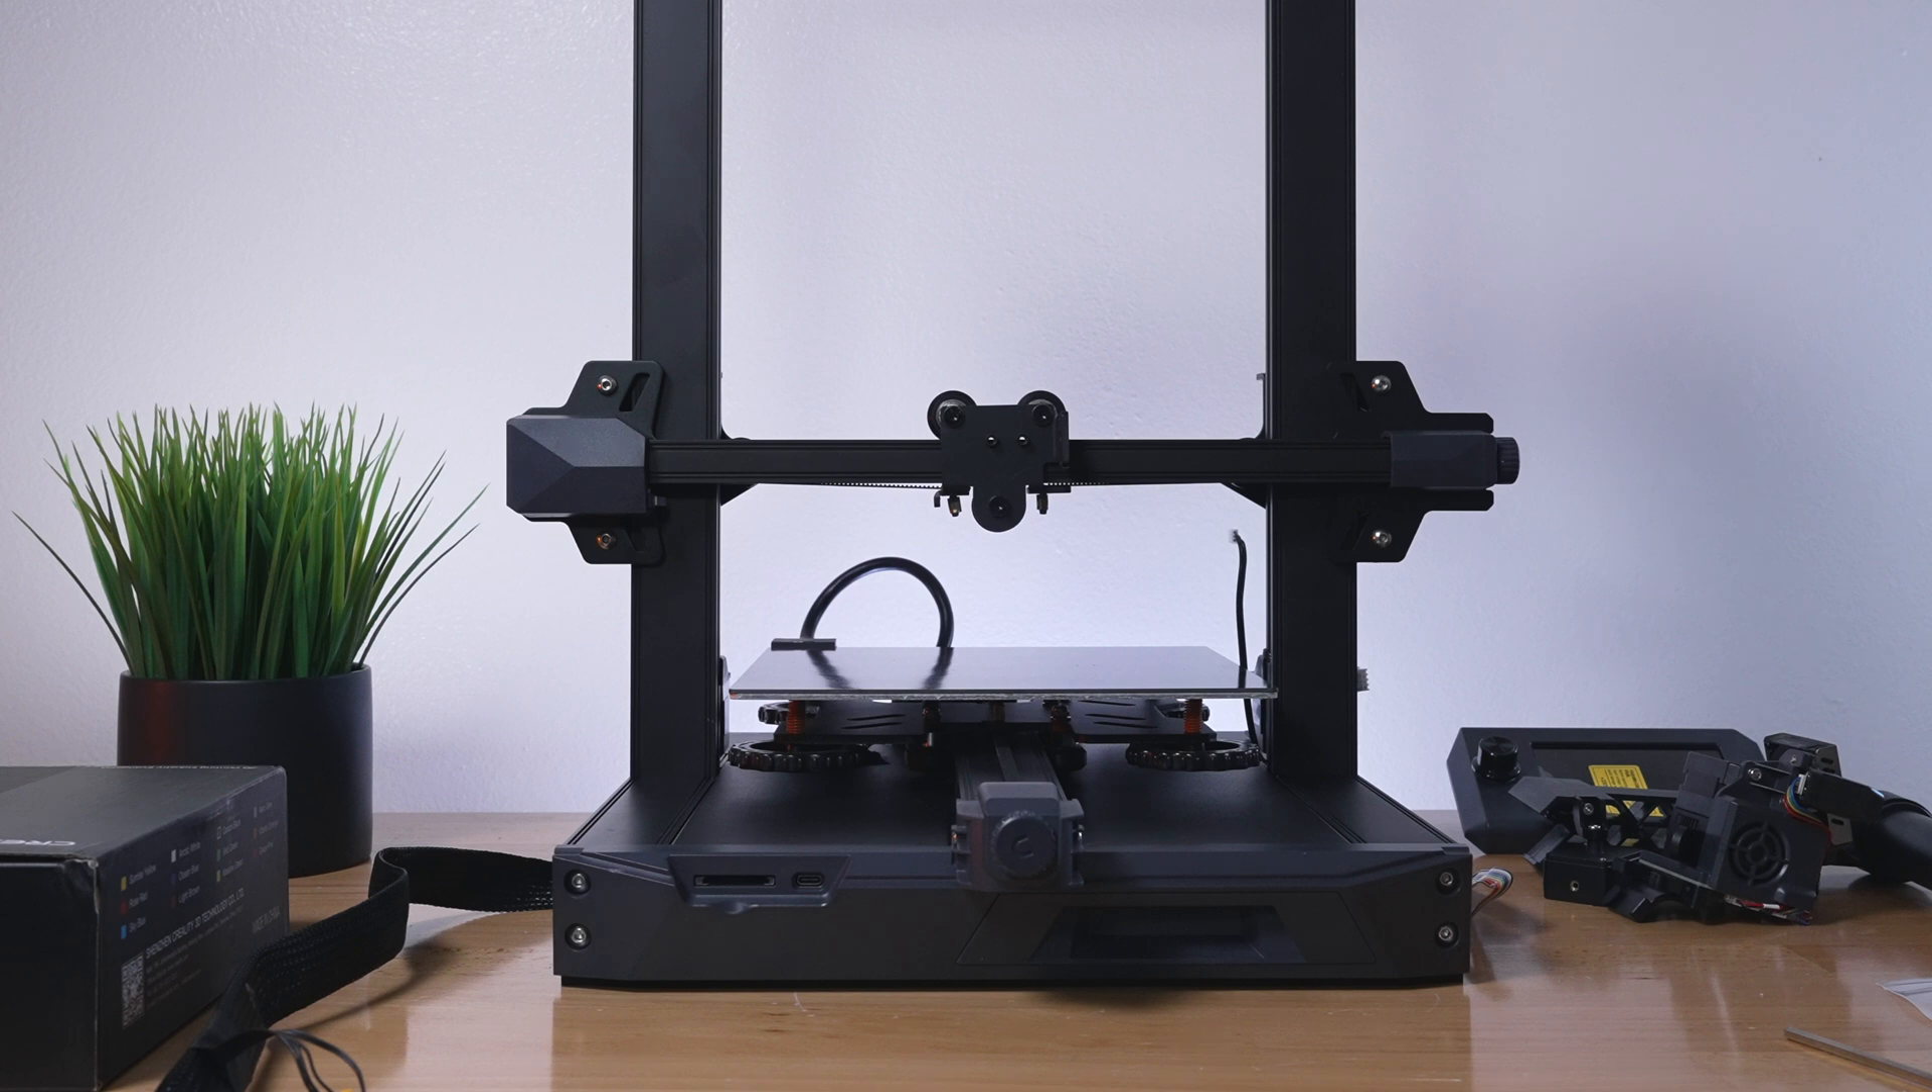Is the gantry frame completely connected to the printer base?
Yes.